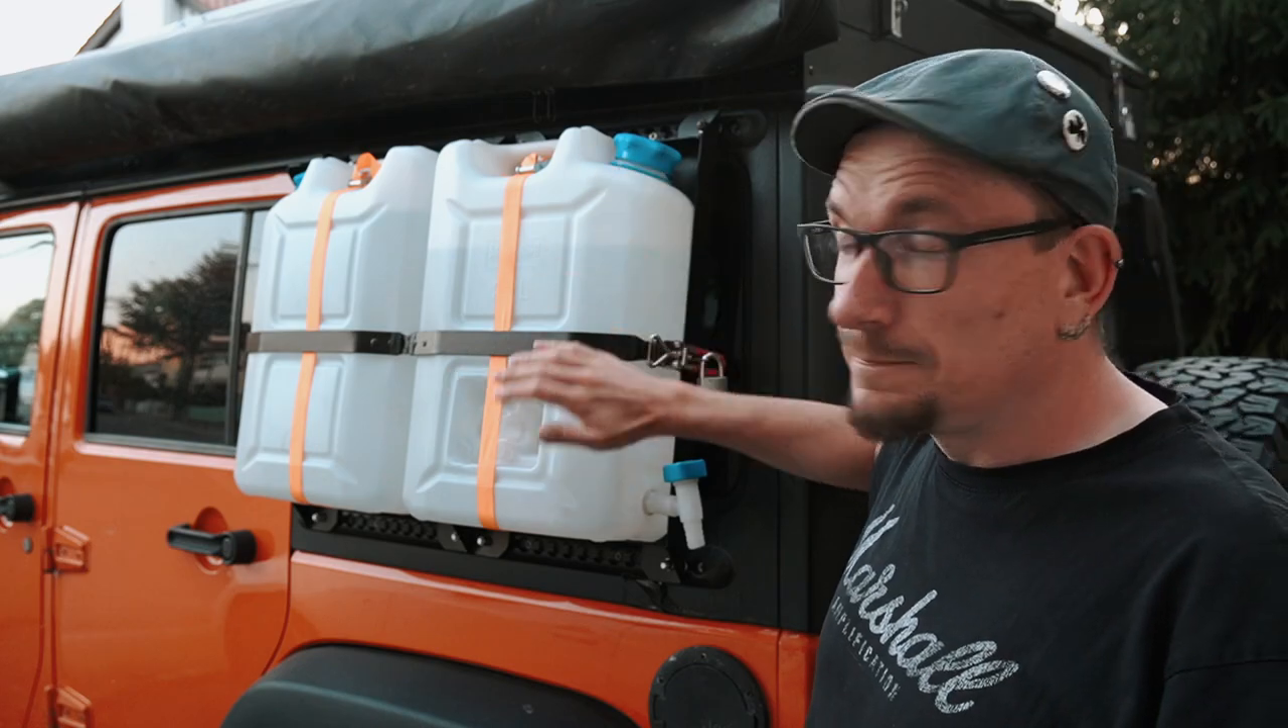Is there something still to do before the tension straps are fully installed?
No.